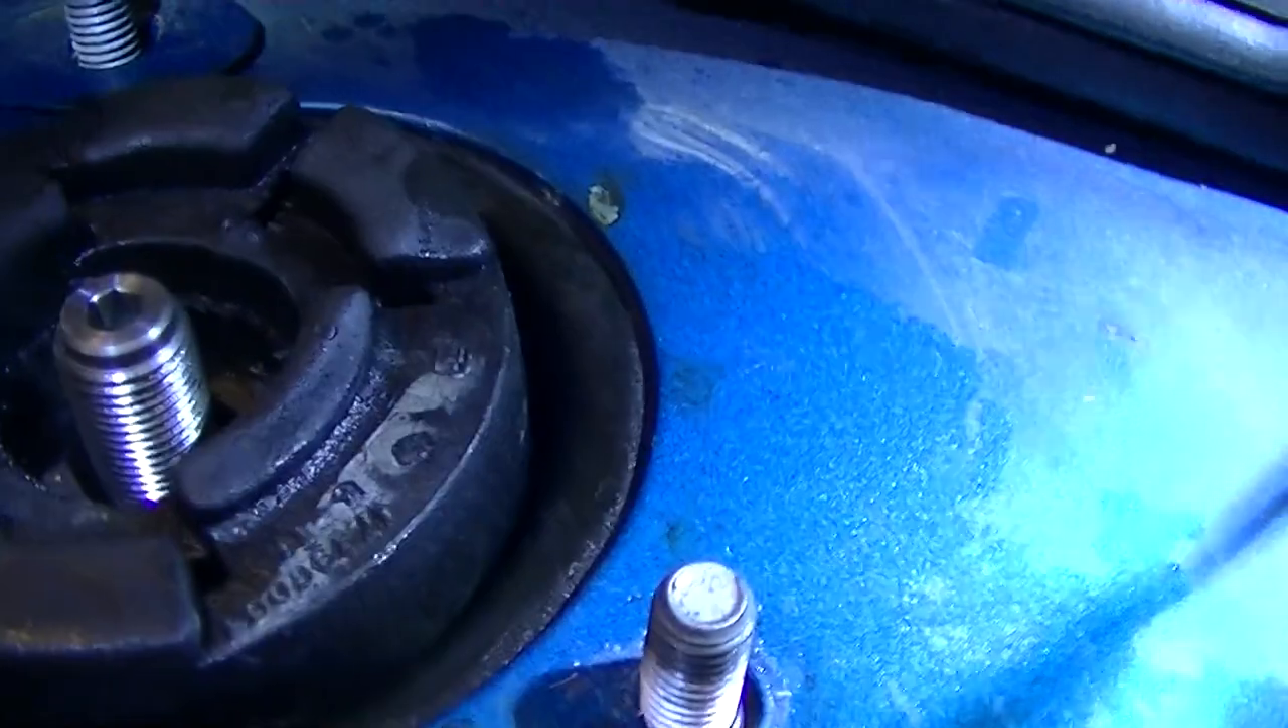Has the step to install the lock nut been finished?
No.